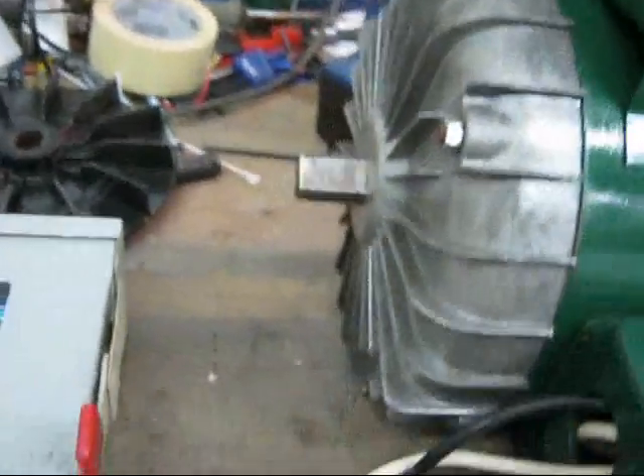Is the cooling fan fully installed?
No.